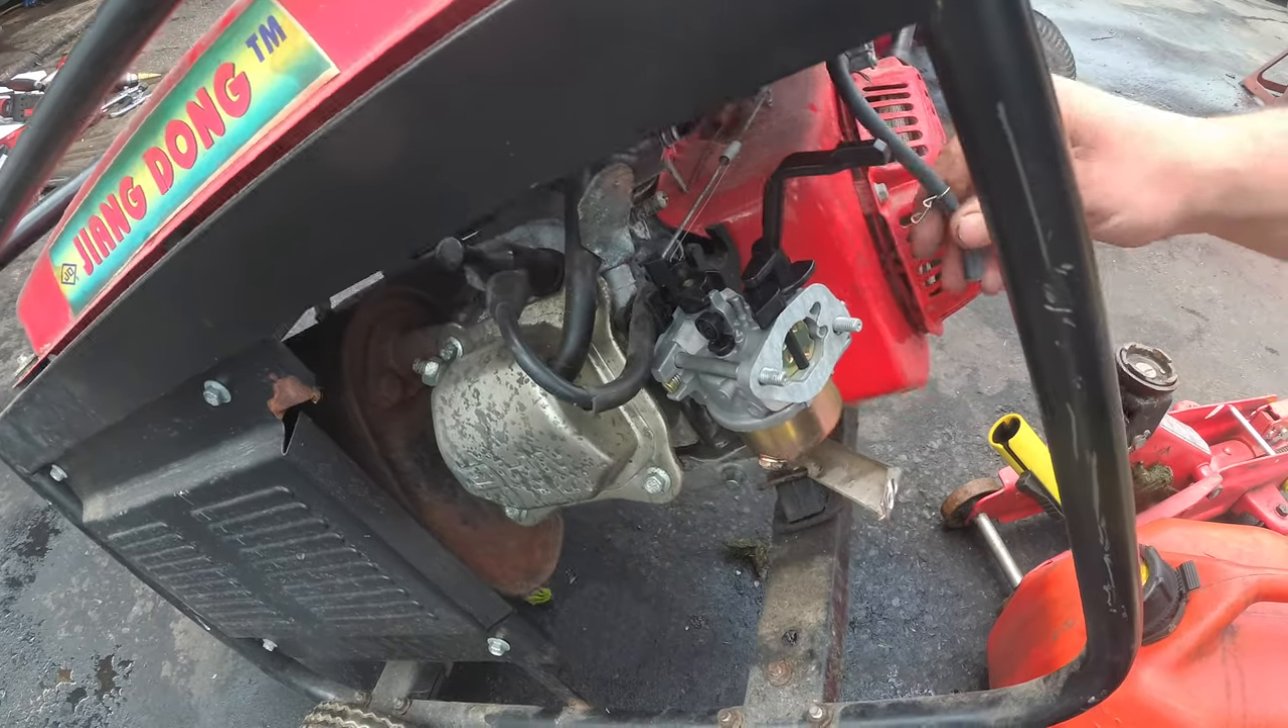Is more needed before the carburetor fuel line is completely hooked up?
Yes.